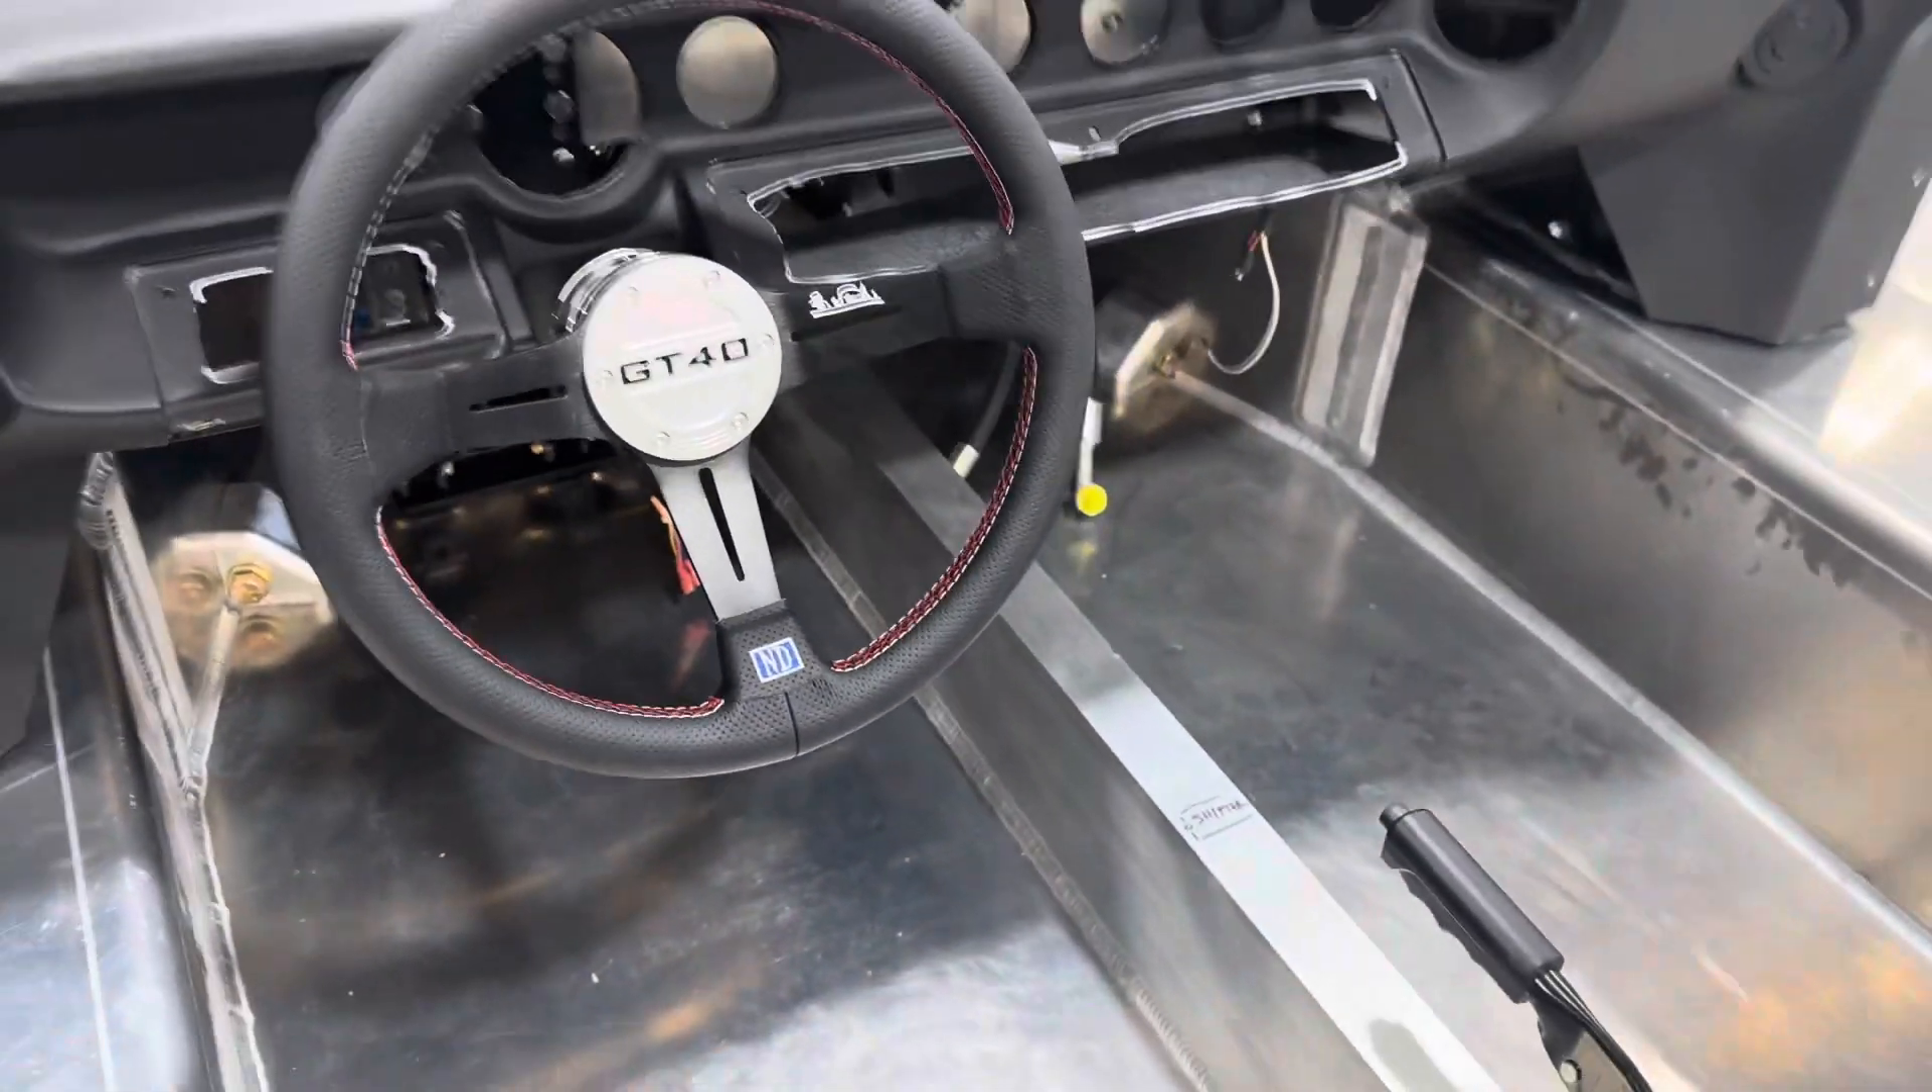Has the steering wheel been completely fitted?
Yes.